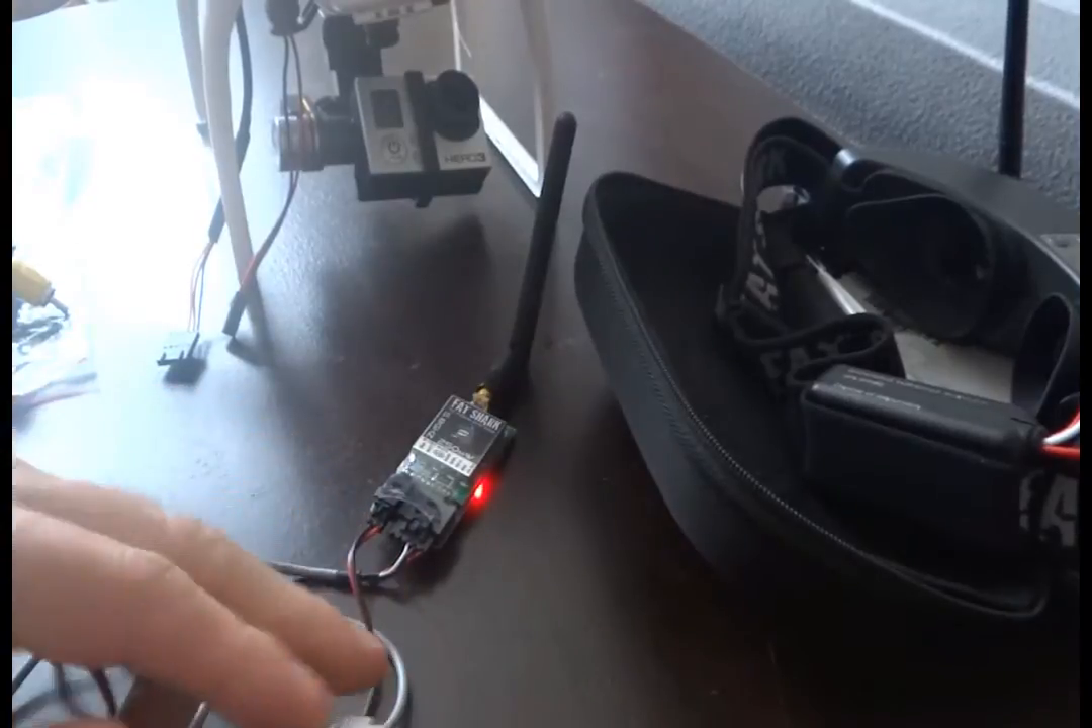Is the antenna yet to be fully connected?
No.